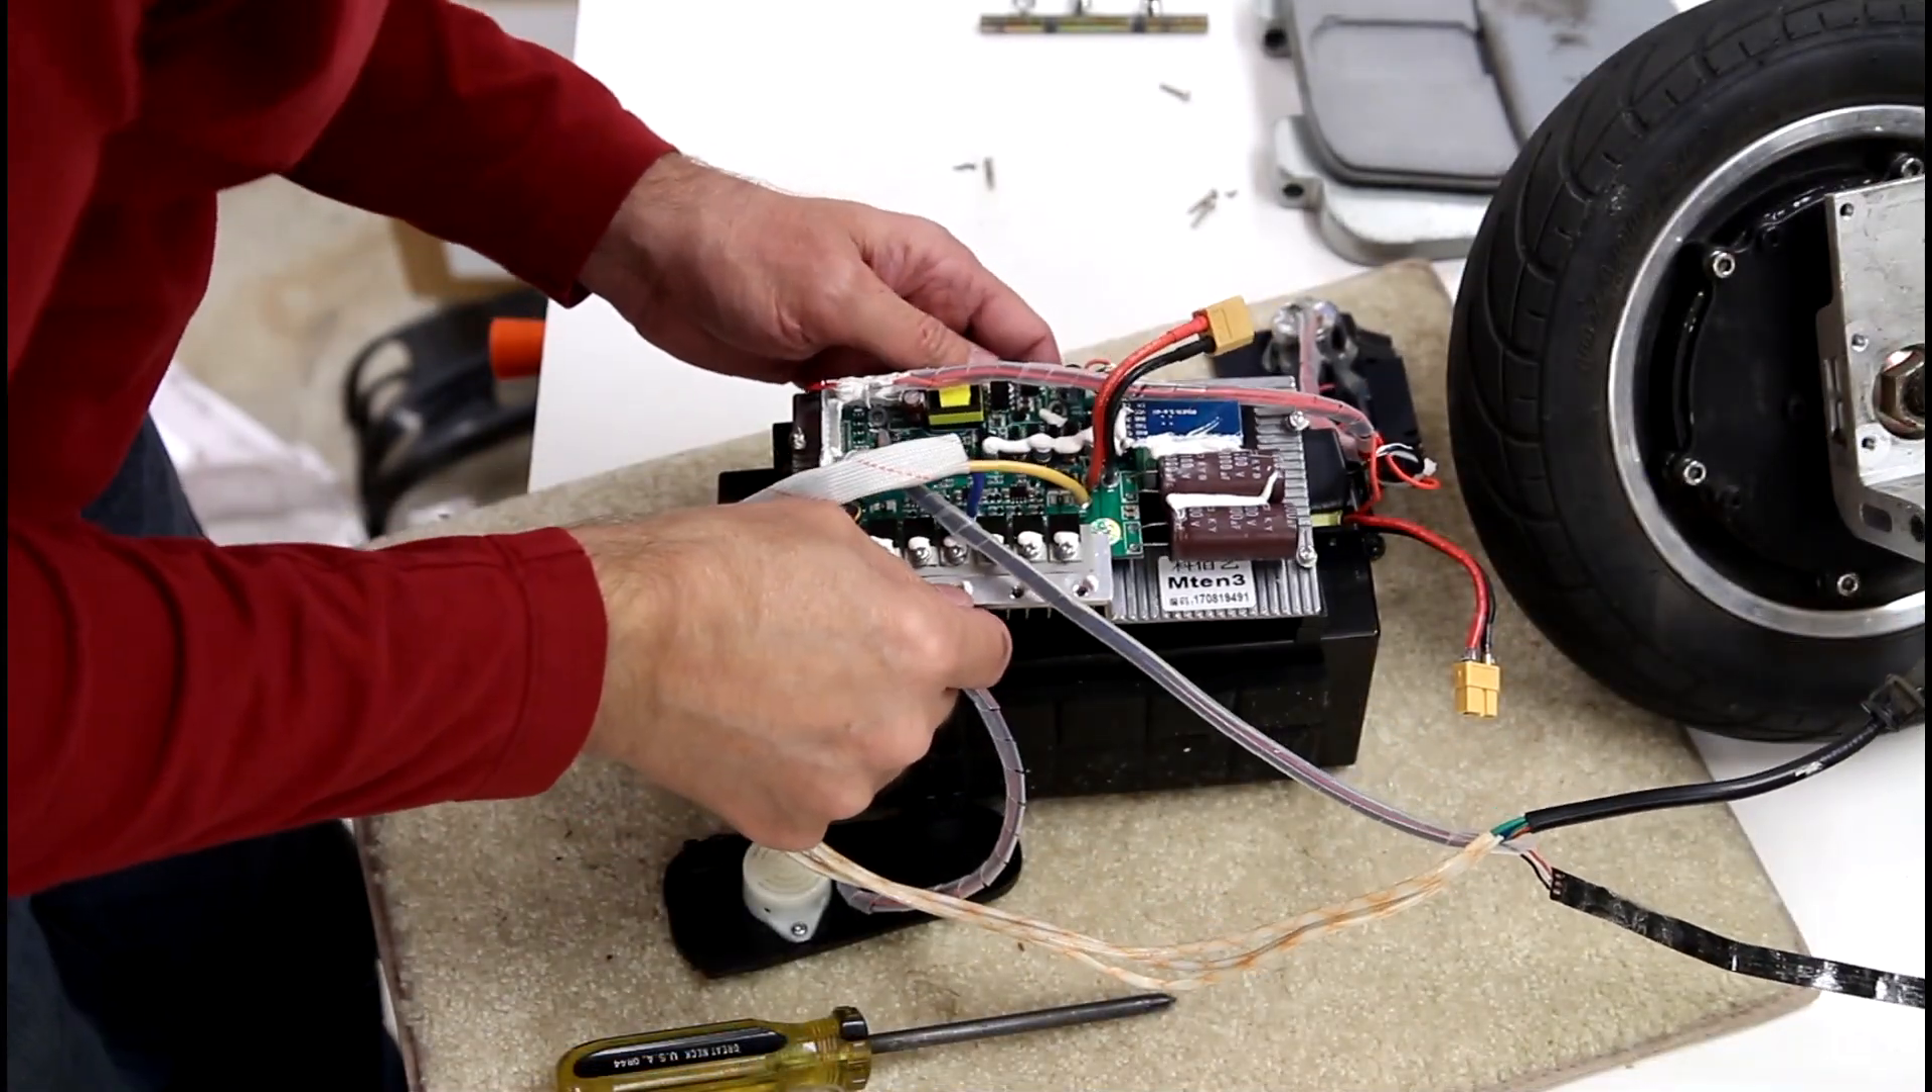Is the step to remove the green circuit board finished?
No.